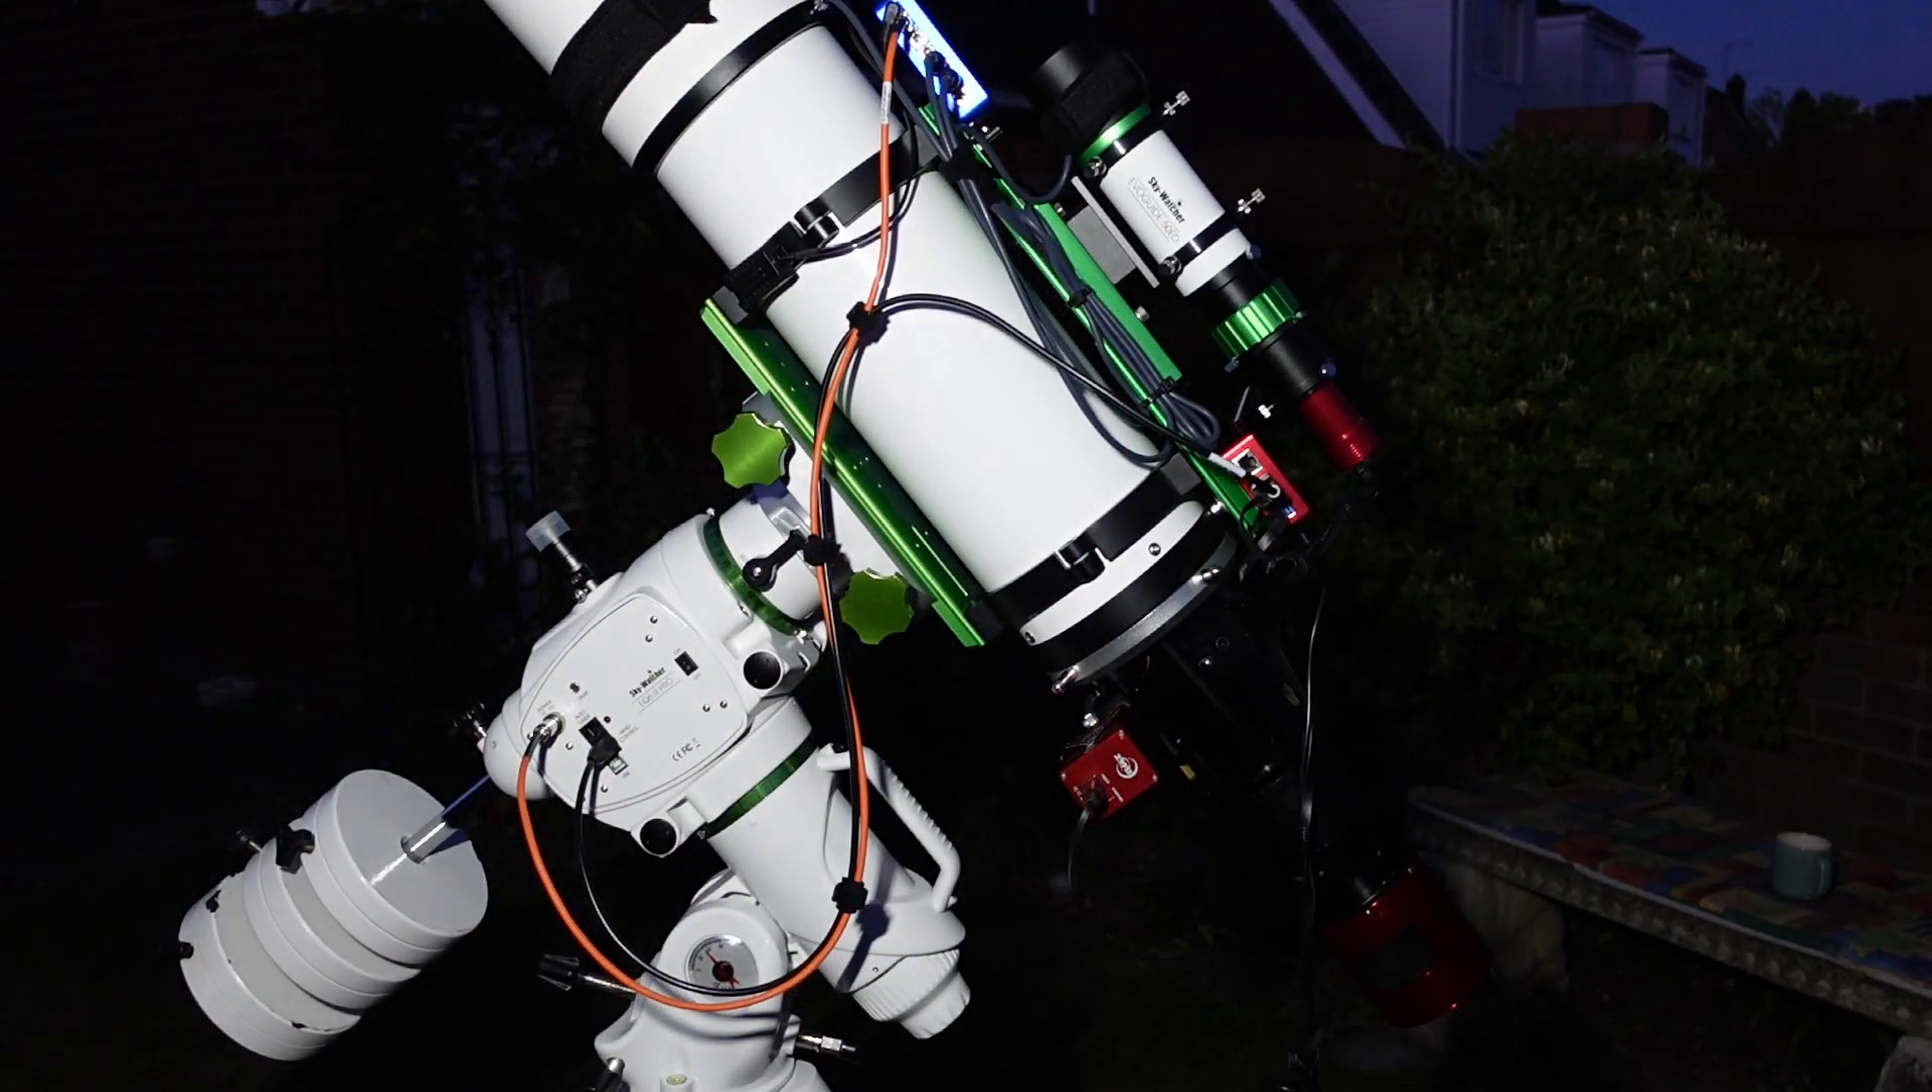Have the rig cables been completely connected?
Yes.